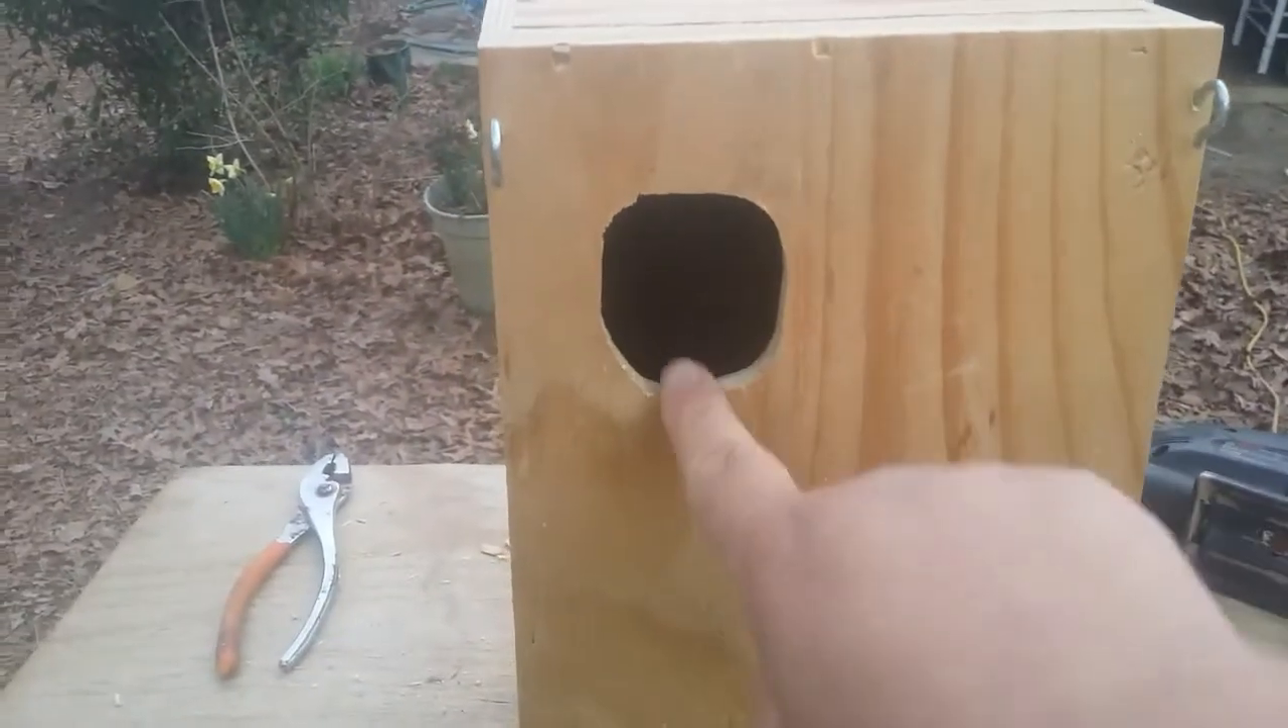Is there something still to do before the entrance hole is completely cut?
No.